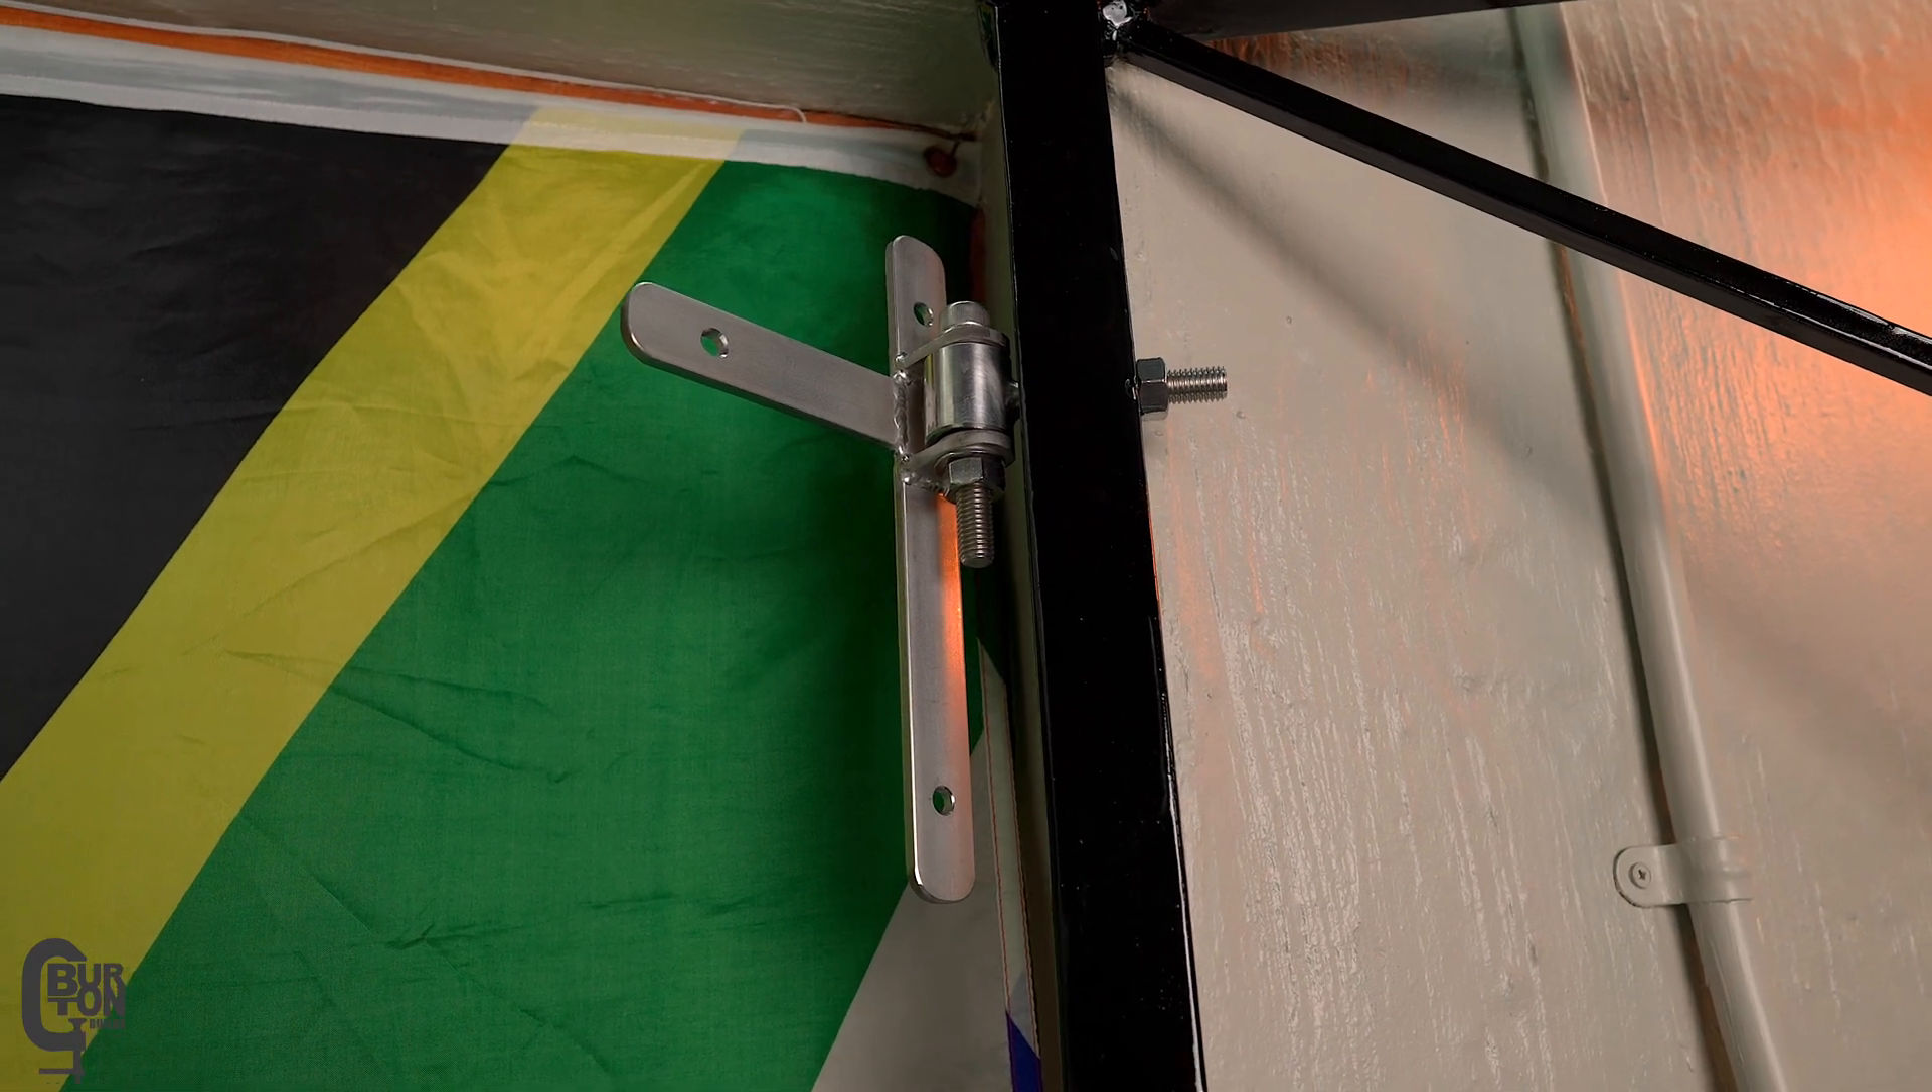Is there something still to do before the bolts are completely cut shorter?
Yes.